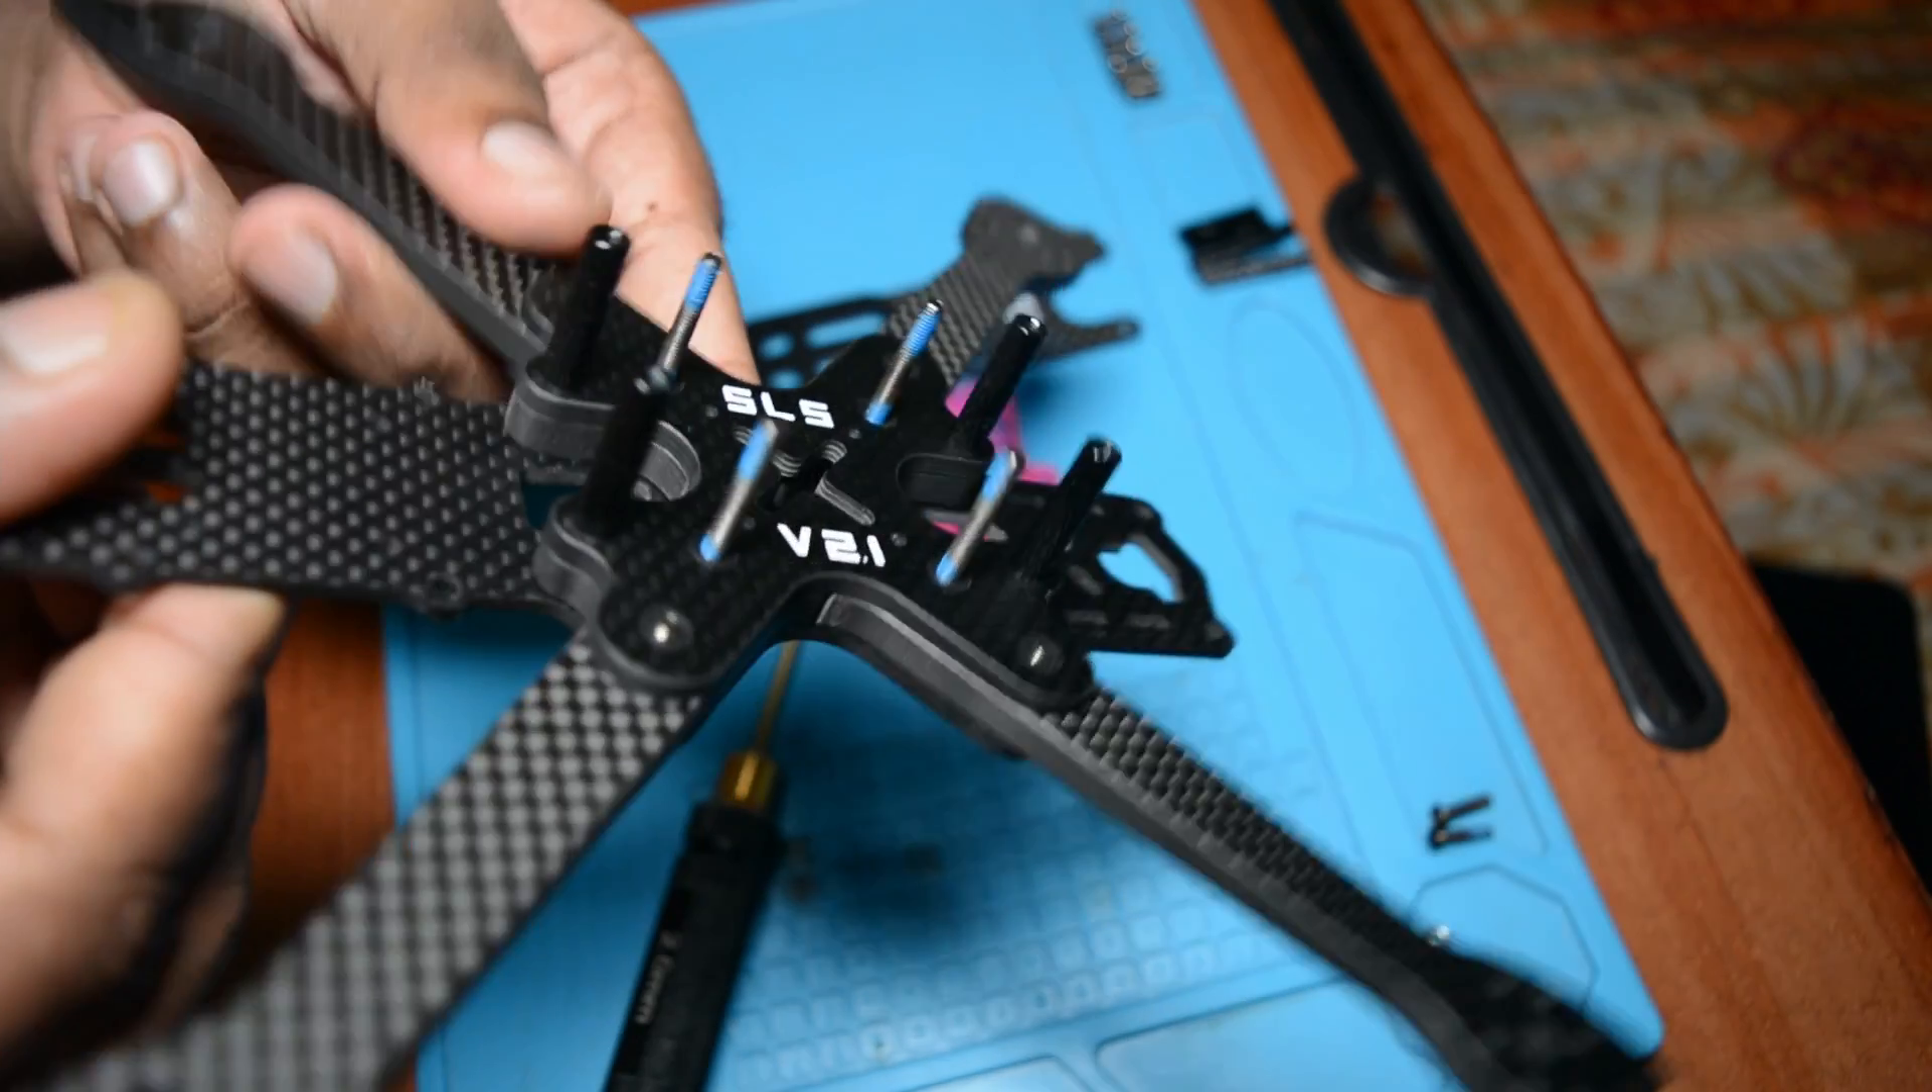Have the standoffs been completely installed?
Yes.